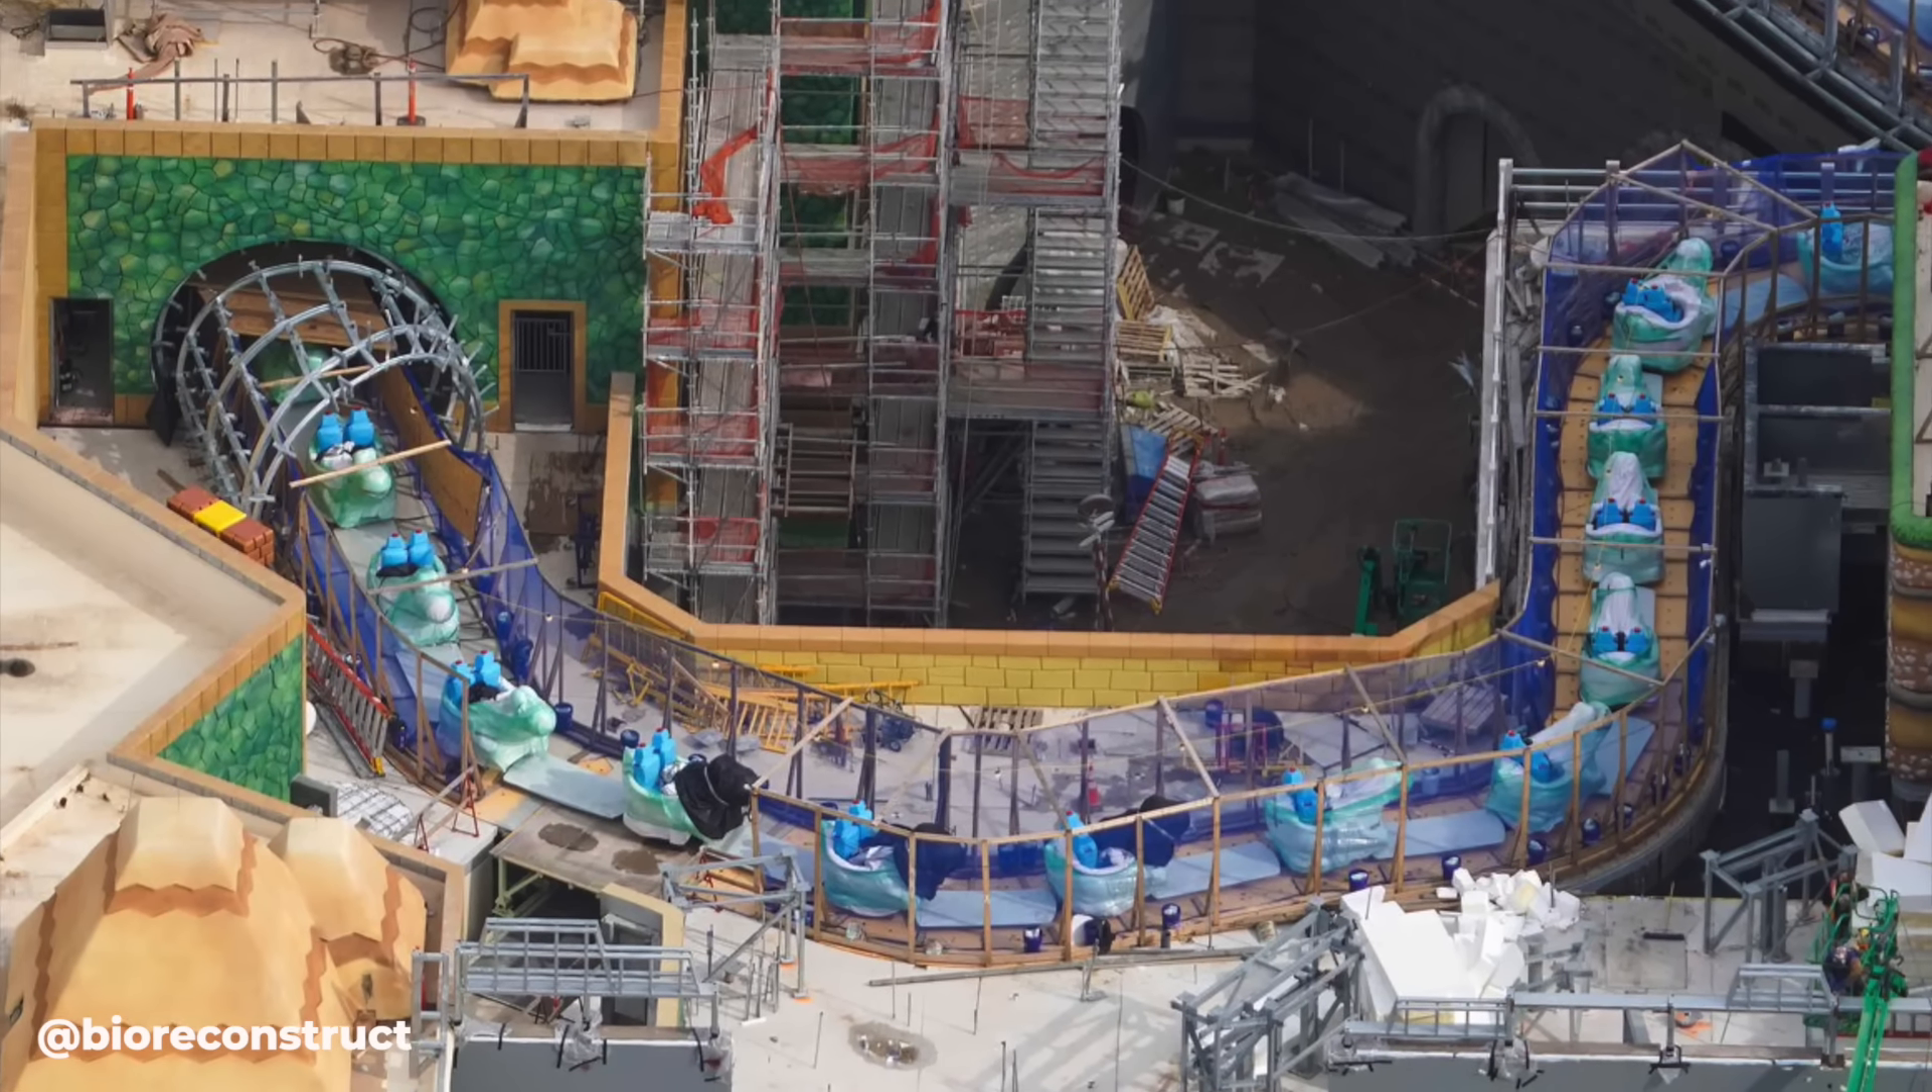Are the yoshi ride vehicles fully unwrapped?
No.